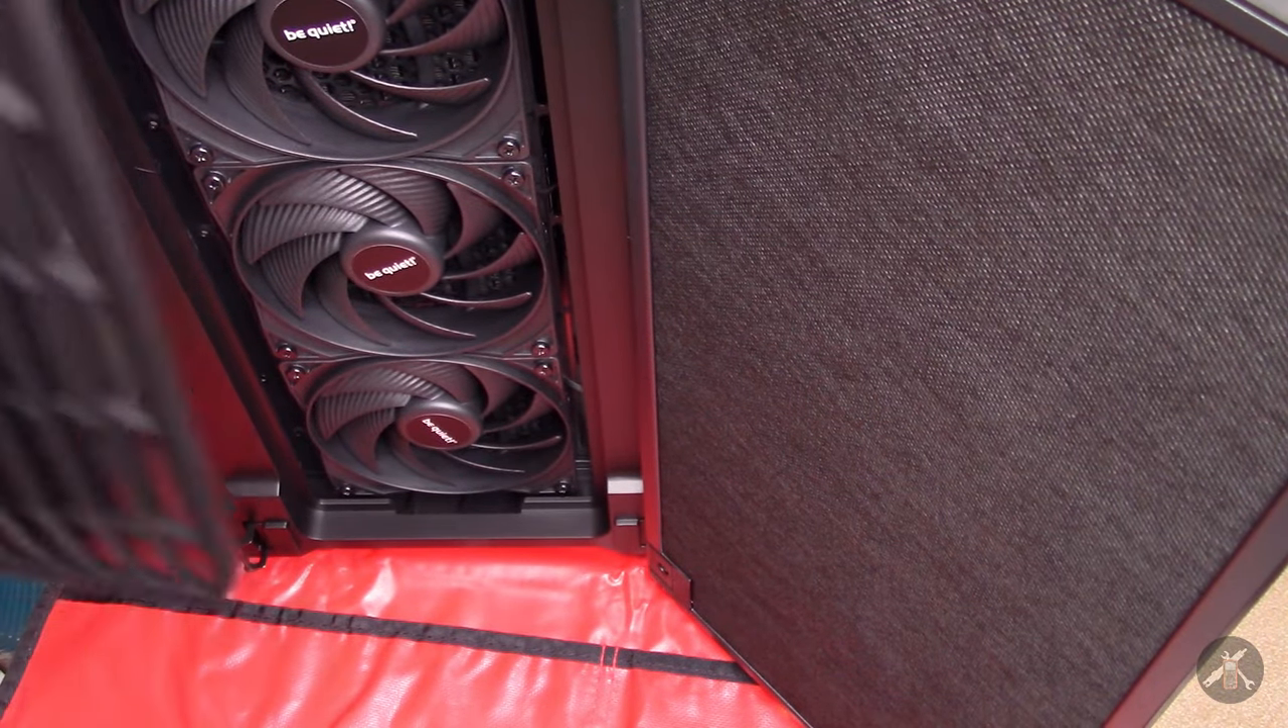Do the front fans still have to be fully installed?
No.